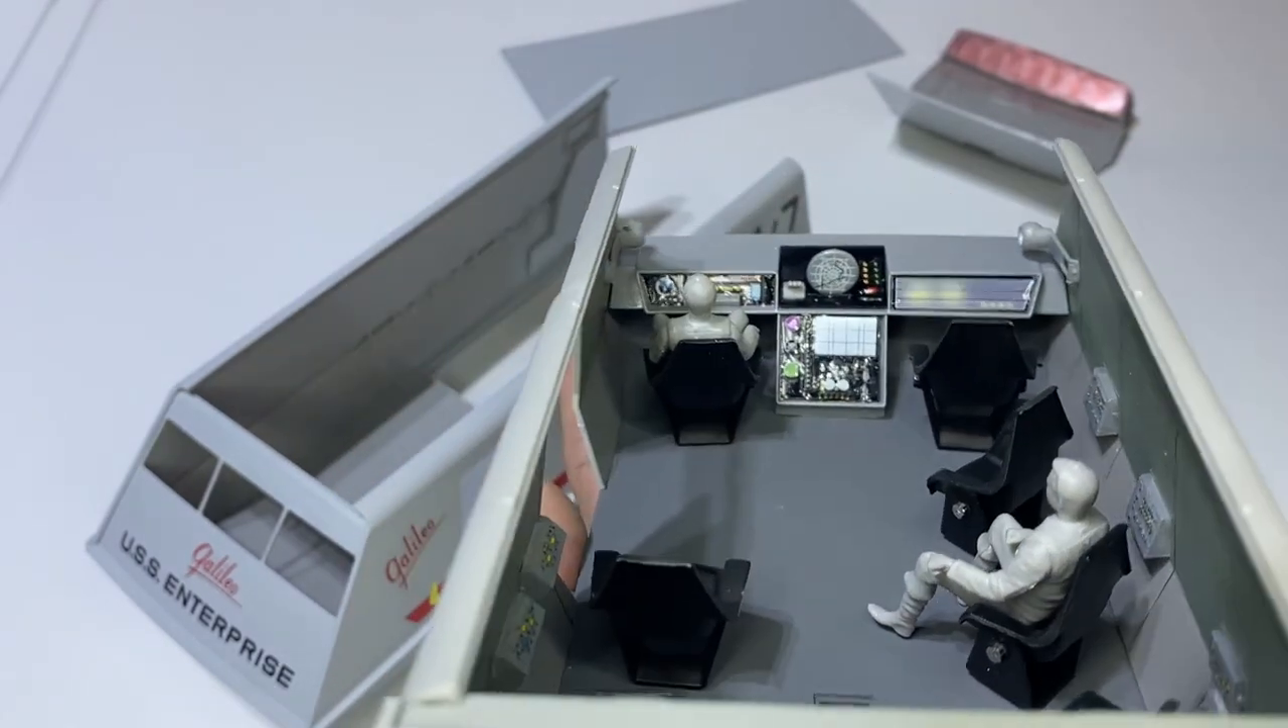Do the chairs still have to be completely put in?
No.